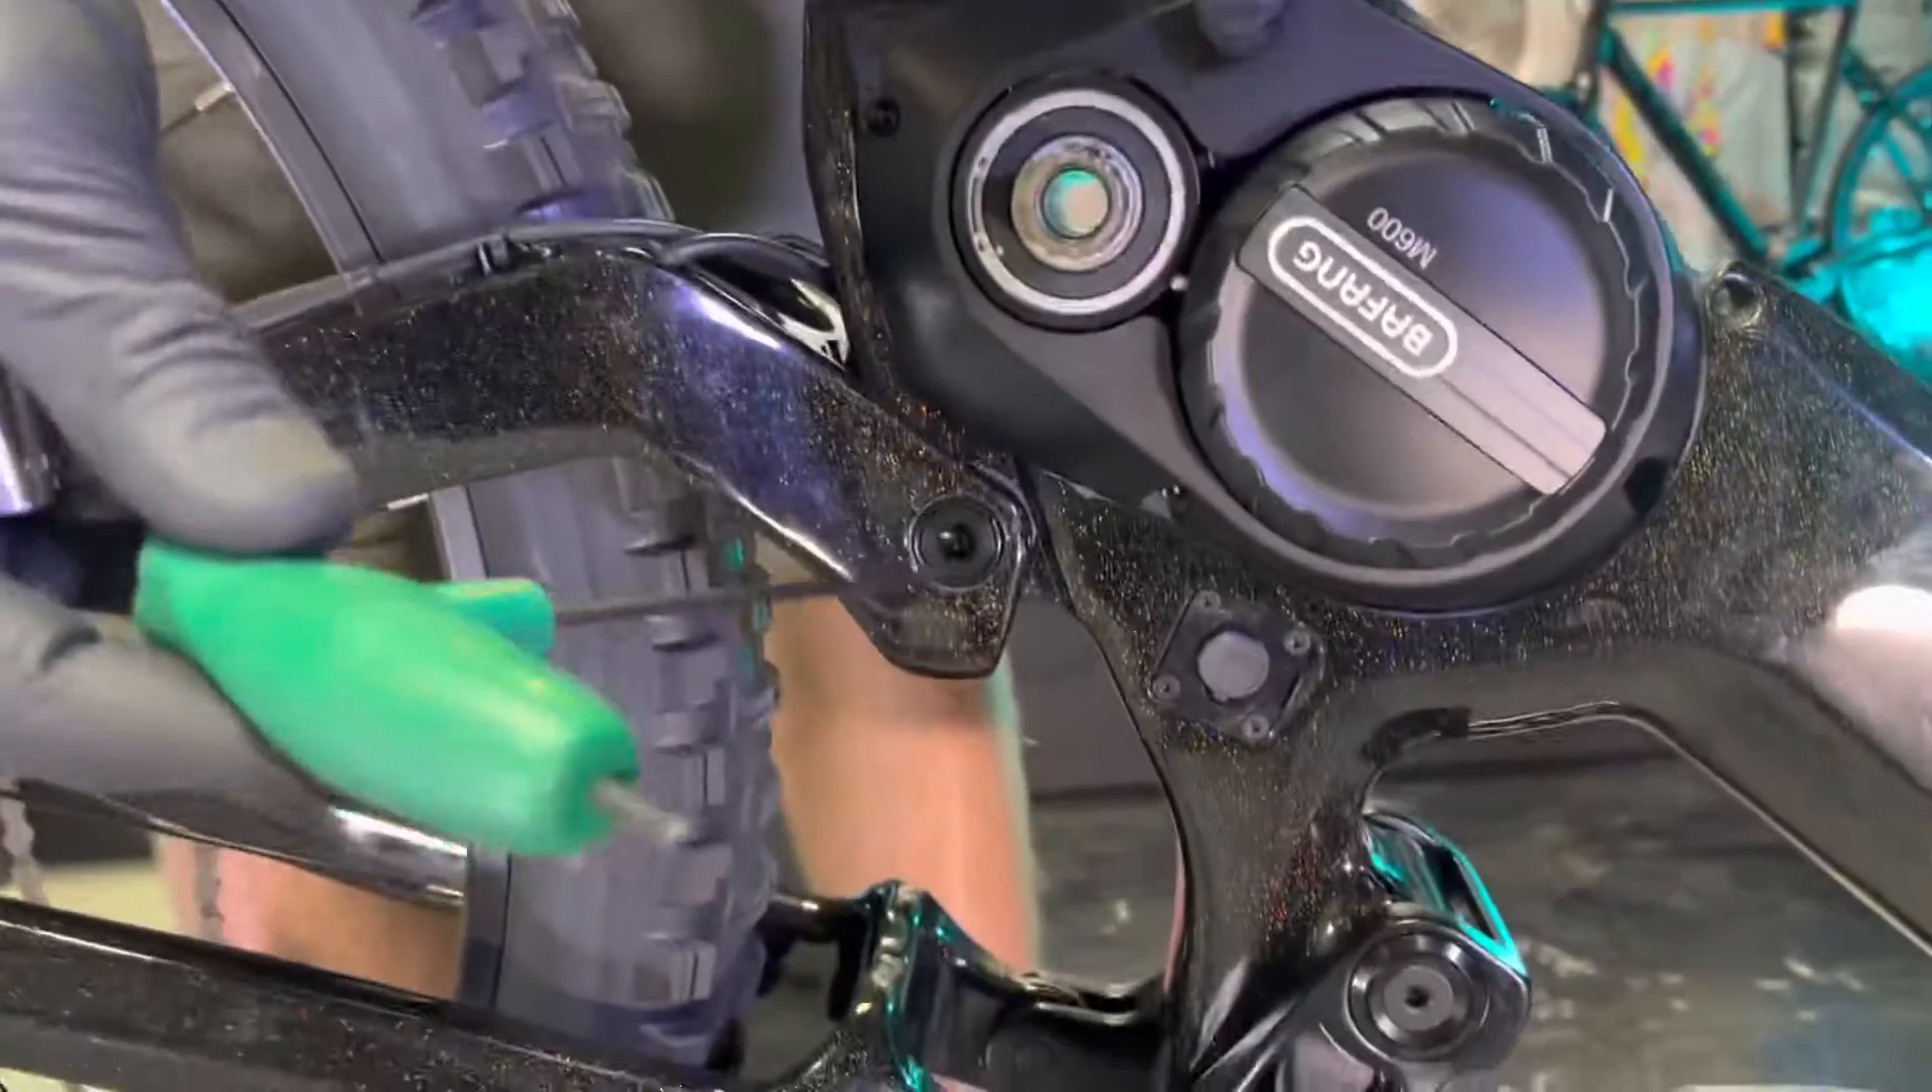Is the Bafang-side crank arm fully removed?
Yes.